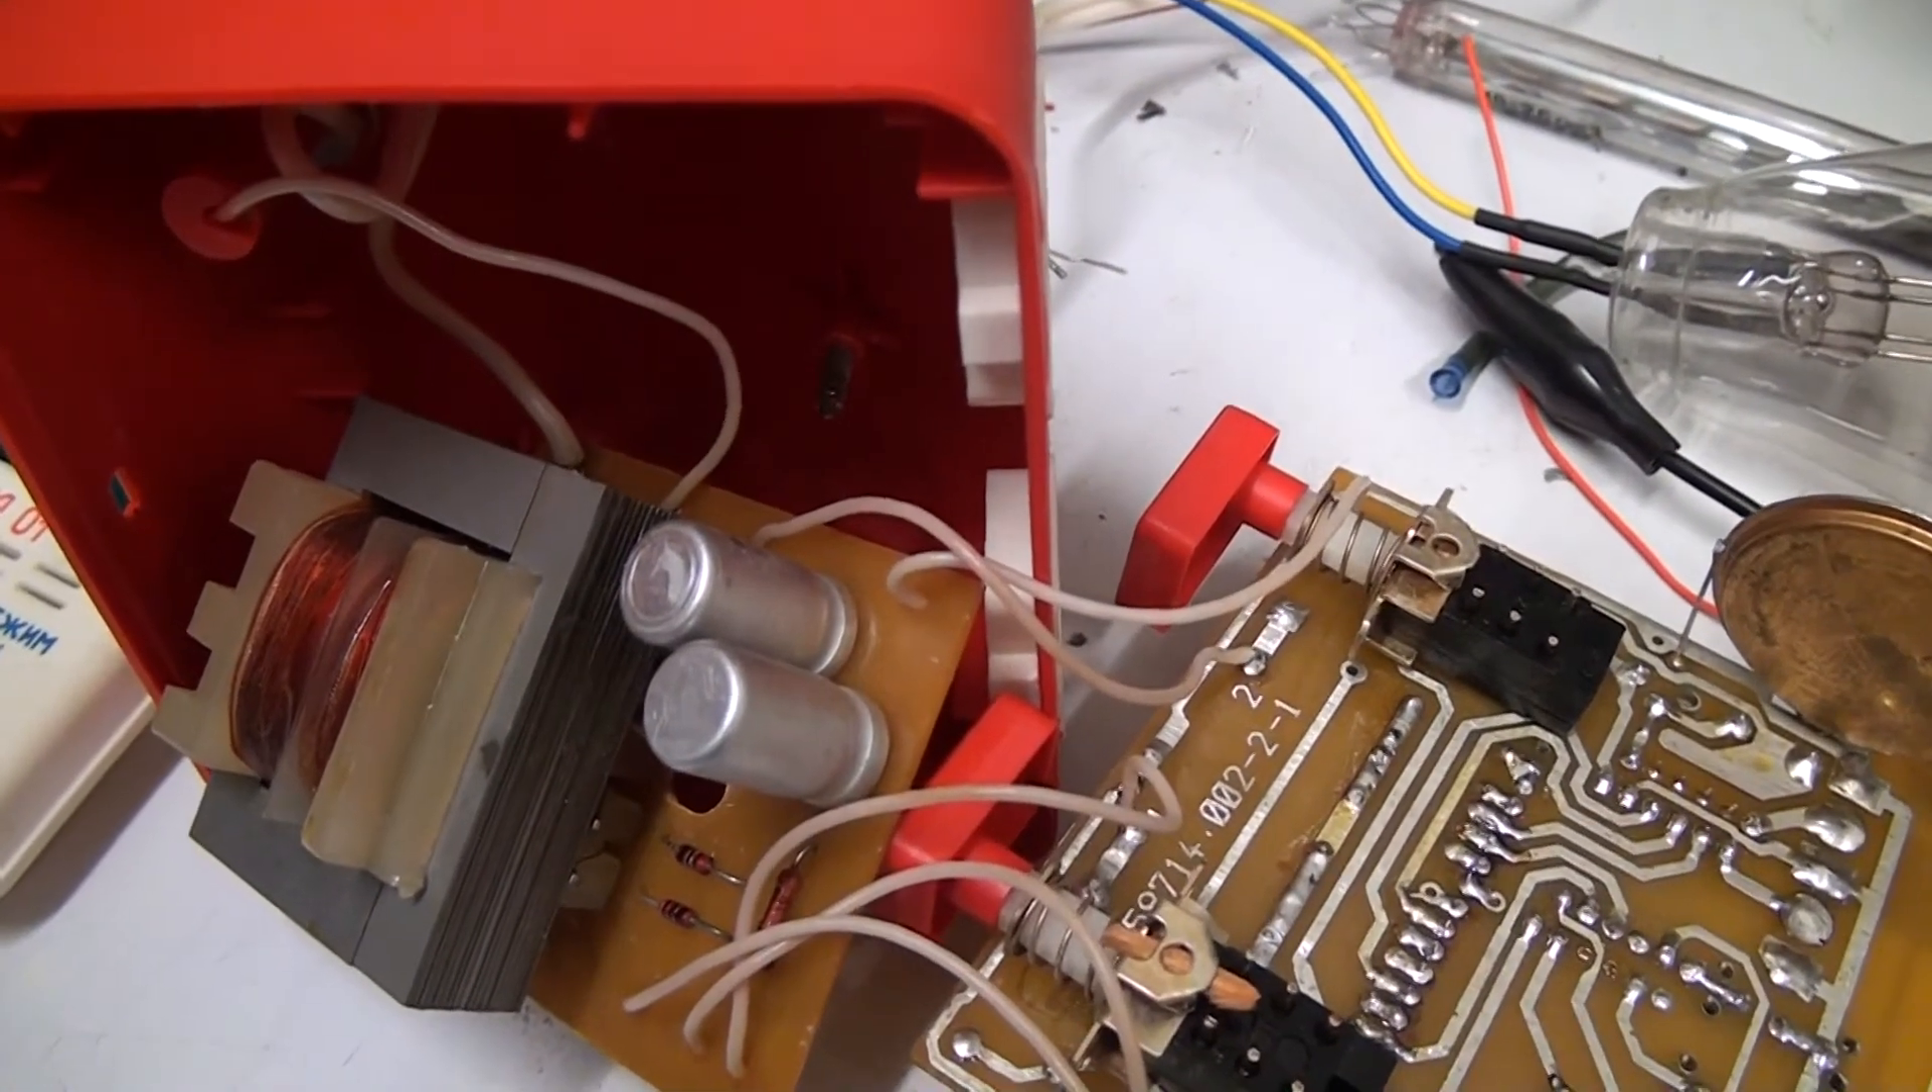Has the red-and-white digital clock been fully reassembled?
No.